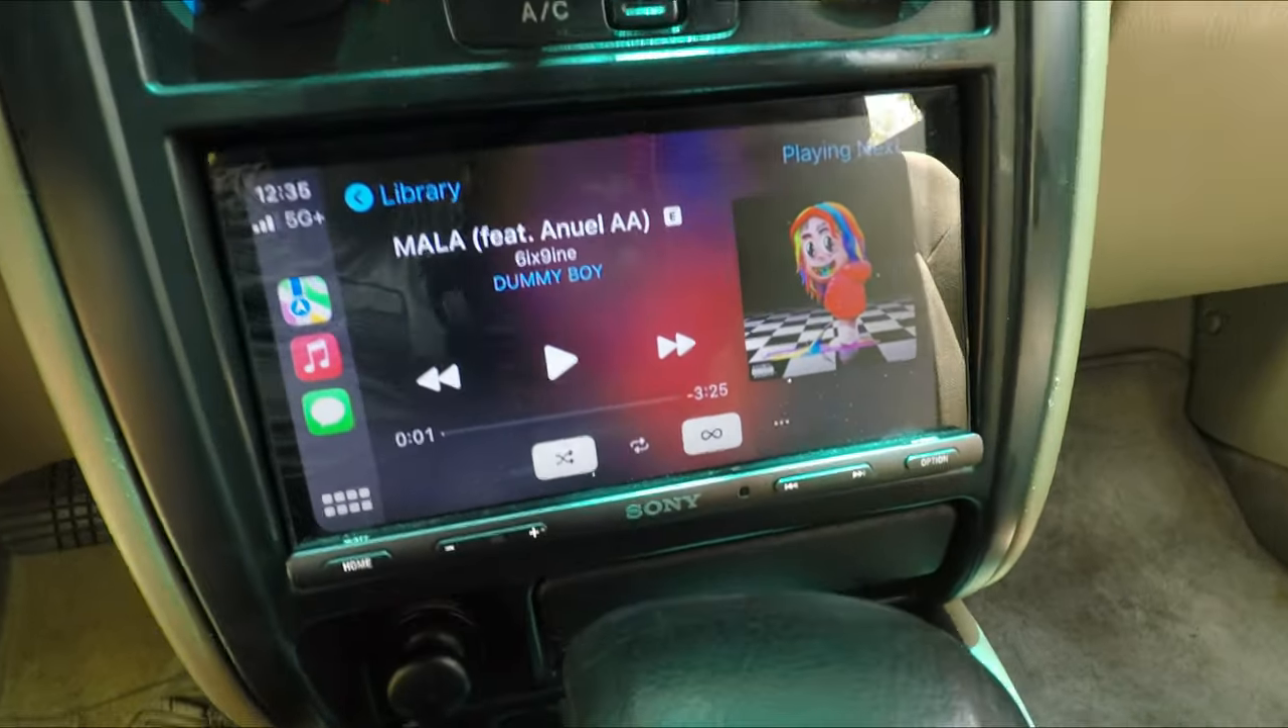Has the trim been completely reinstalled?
Yes.